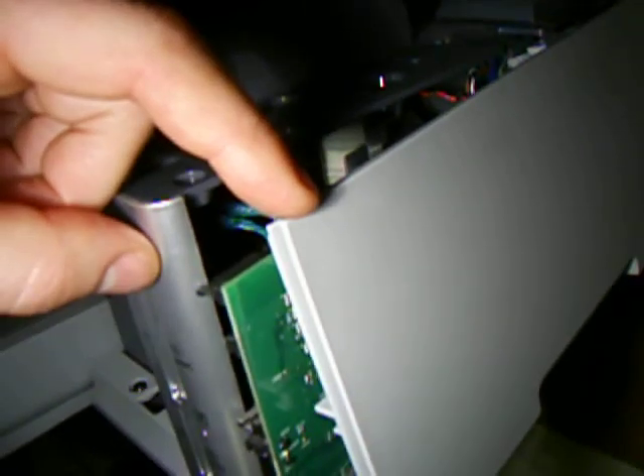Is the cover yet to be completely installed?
Yes.